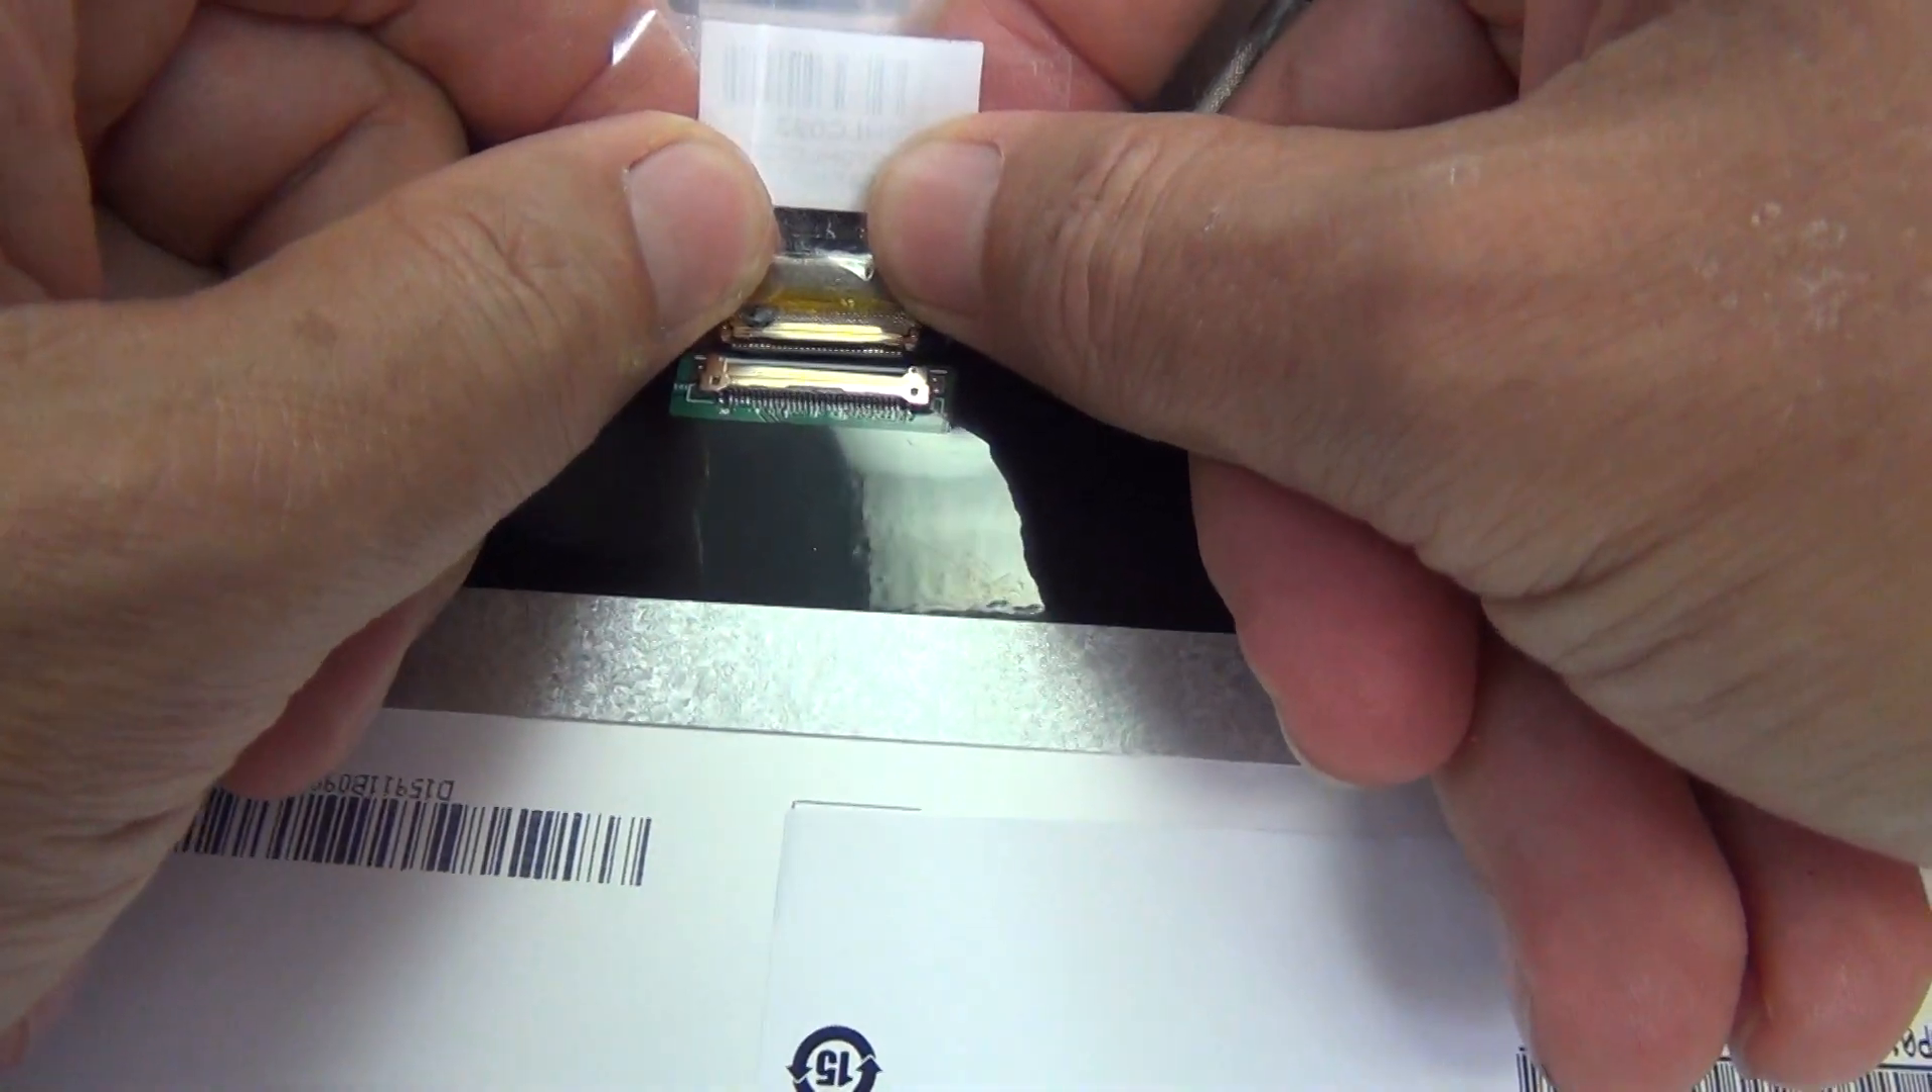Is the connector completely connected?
No.